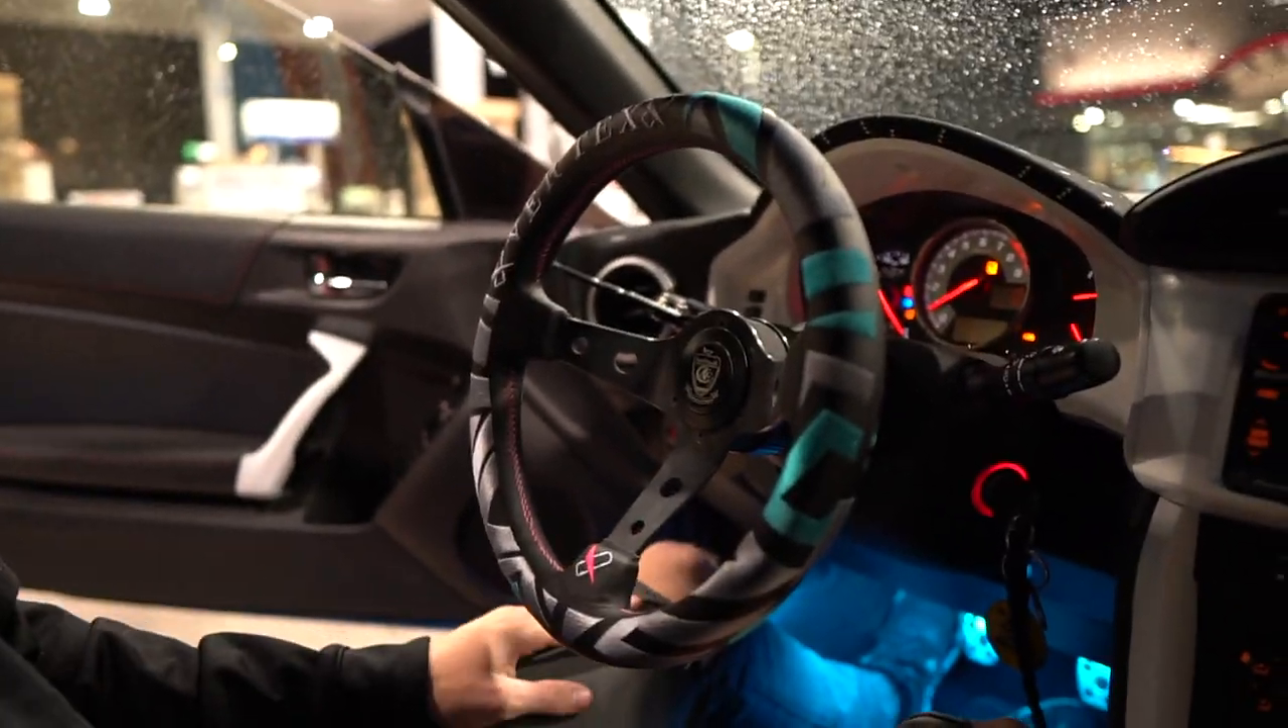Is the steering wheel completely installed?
Yes.